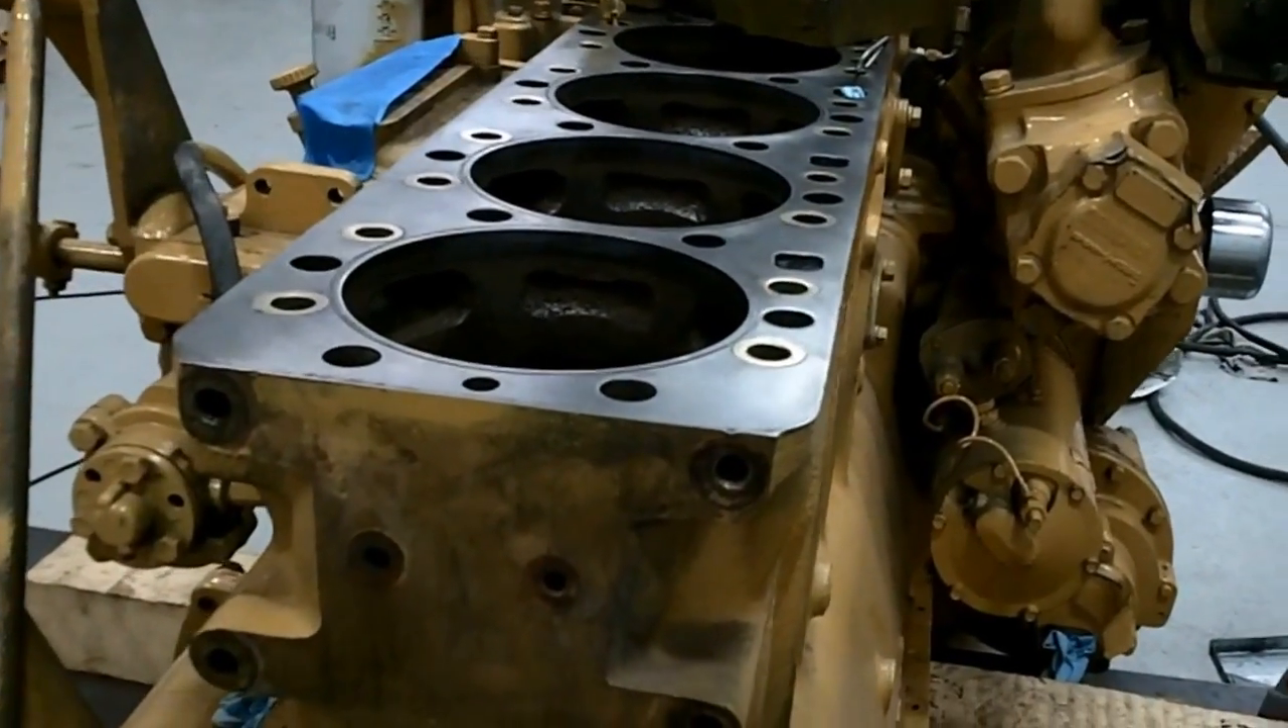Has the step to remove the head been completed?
Yes.